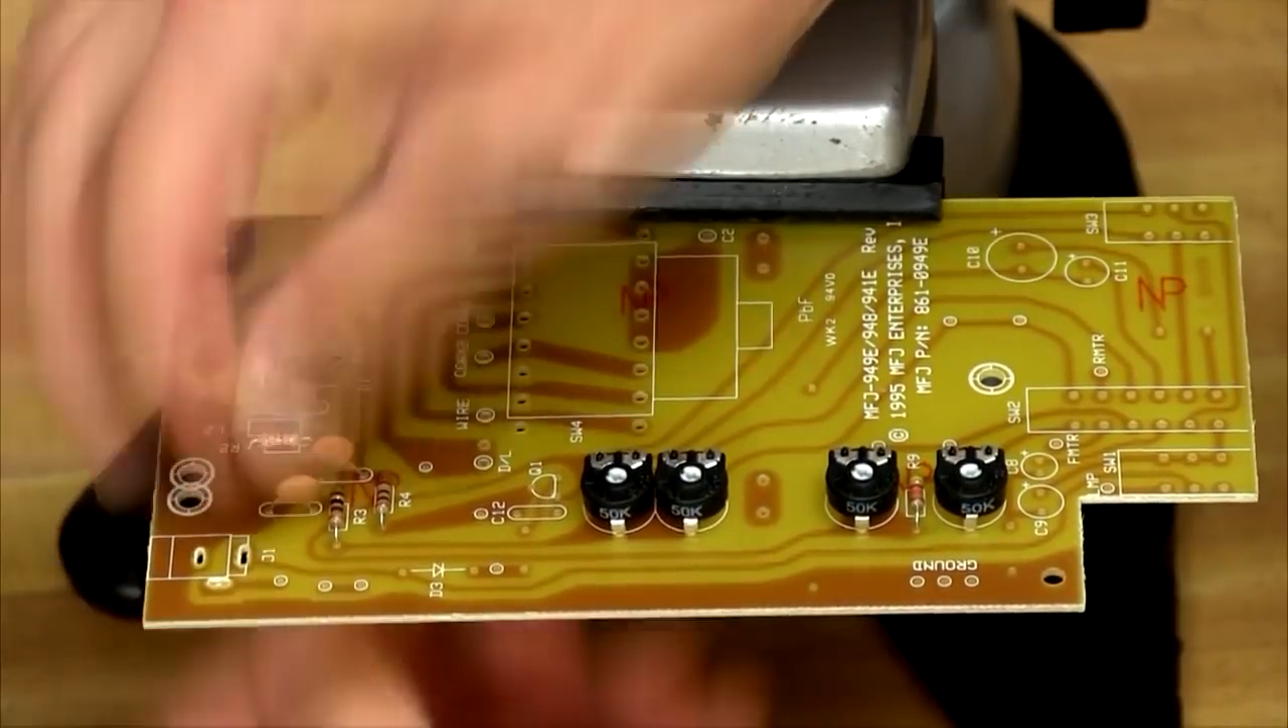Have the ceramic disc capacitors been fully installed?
No.